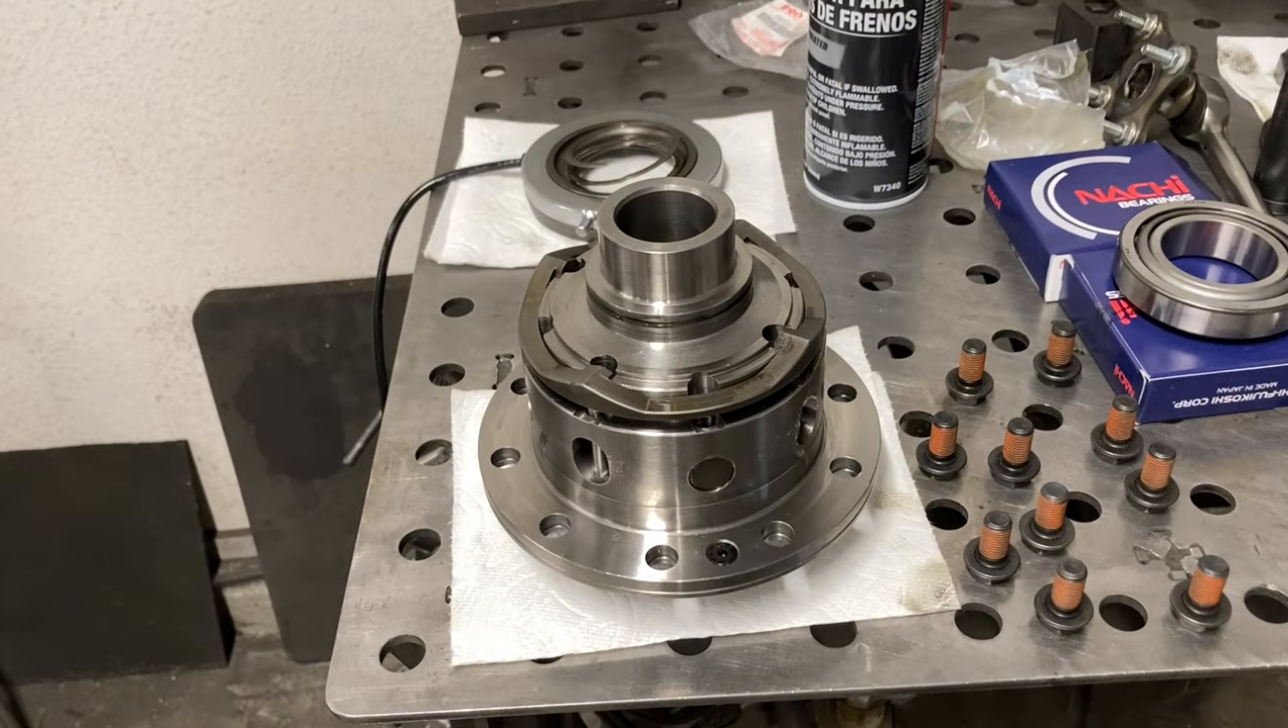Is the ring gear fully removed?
Yes.